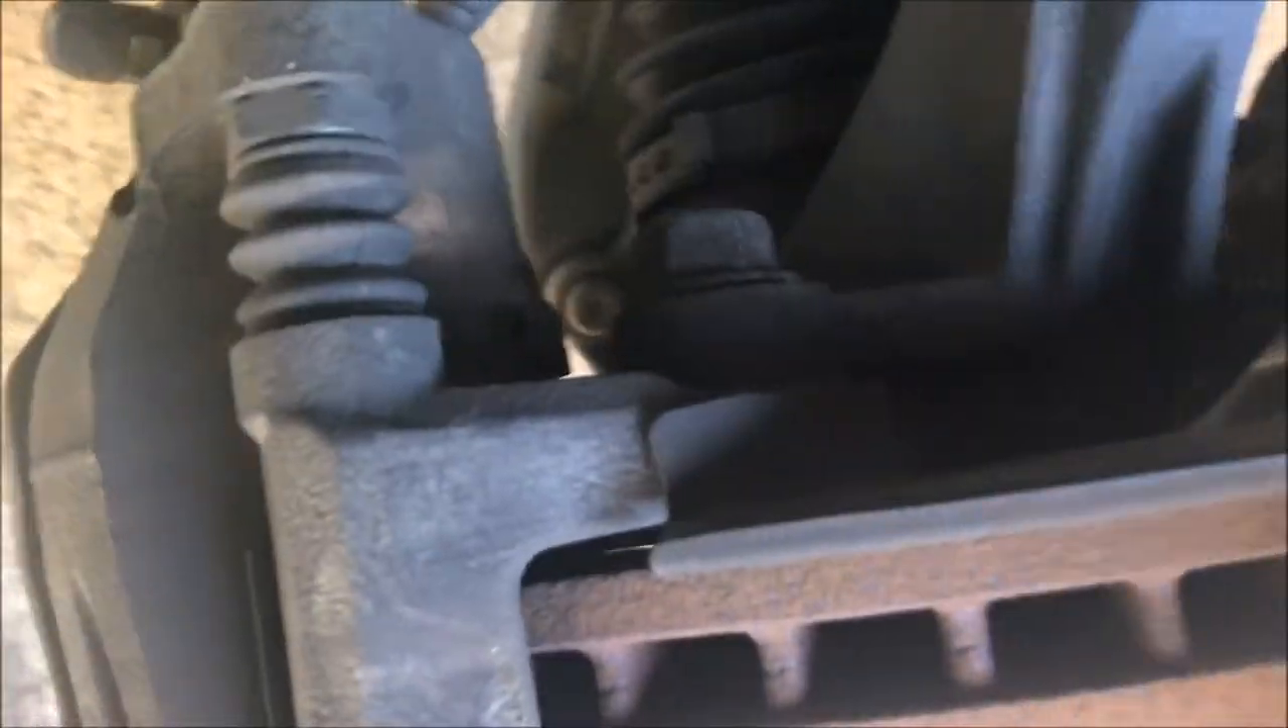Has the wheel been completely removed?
Yes.